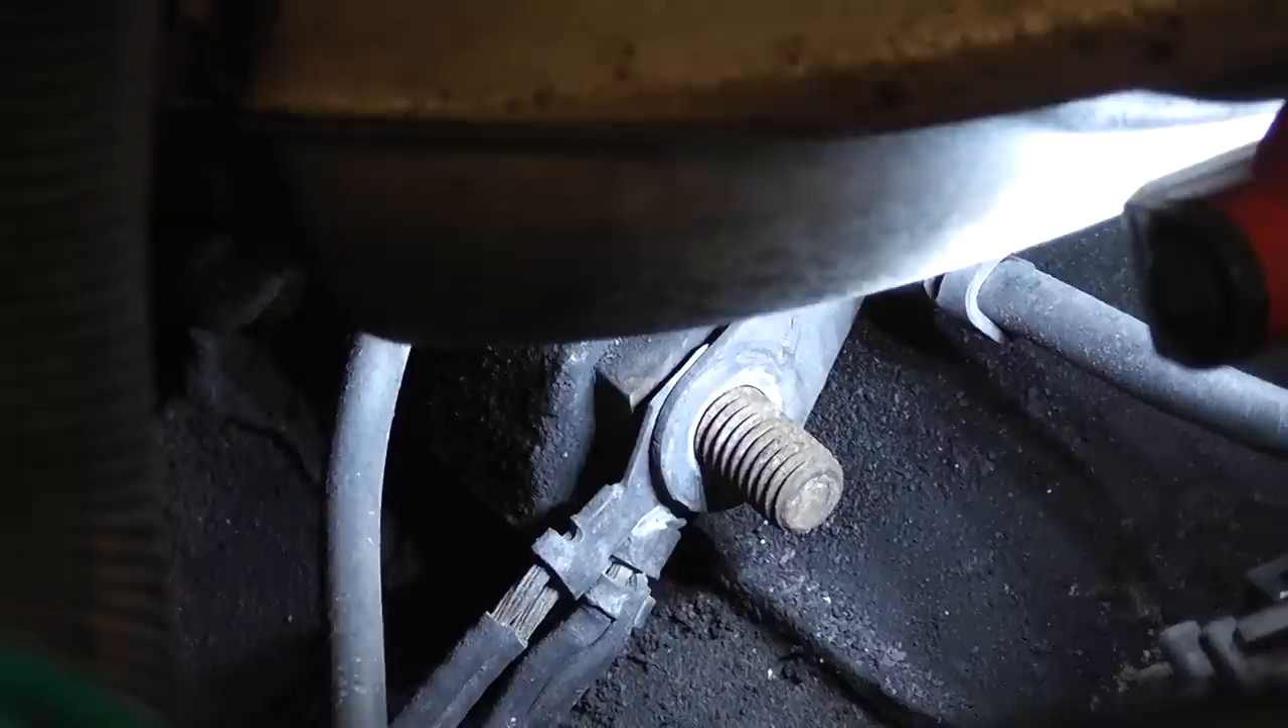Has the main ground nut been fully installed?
No.